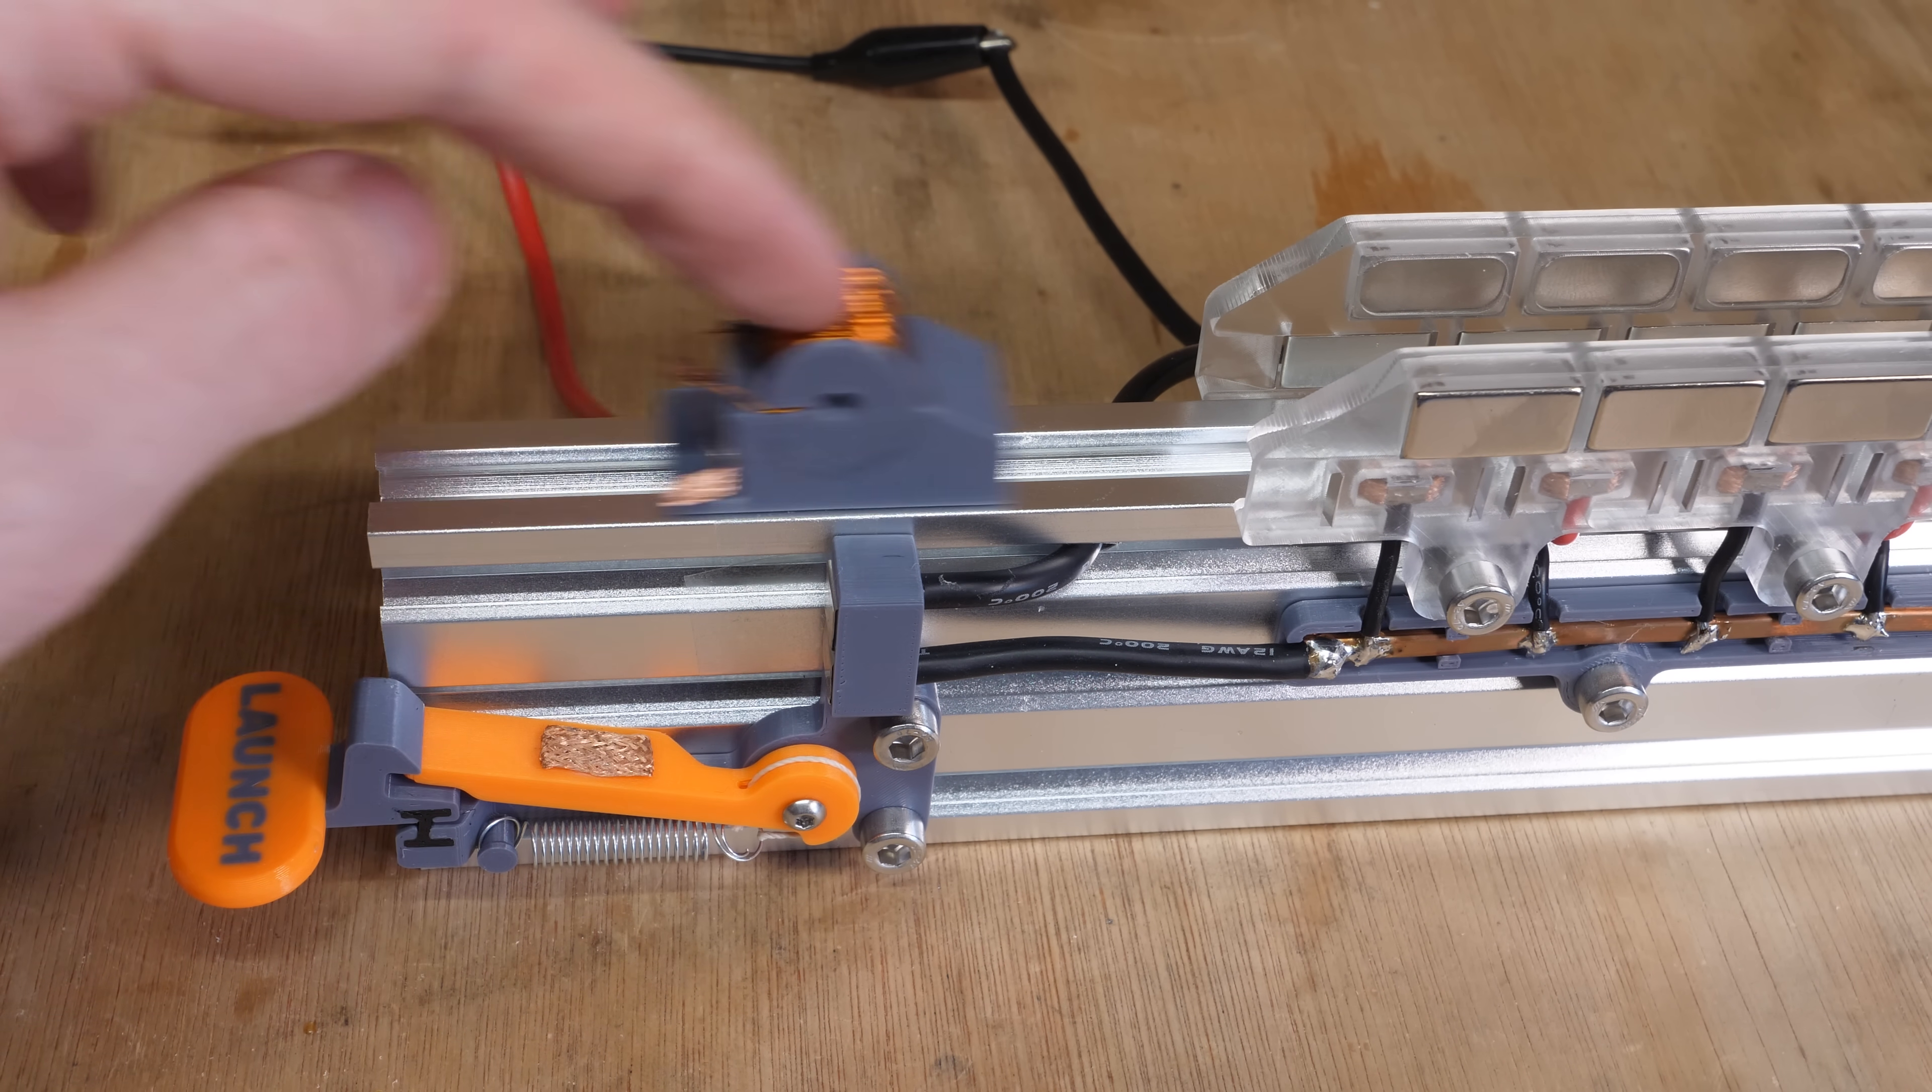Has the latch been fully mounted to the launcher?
Yes.